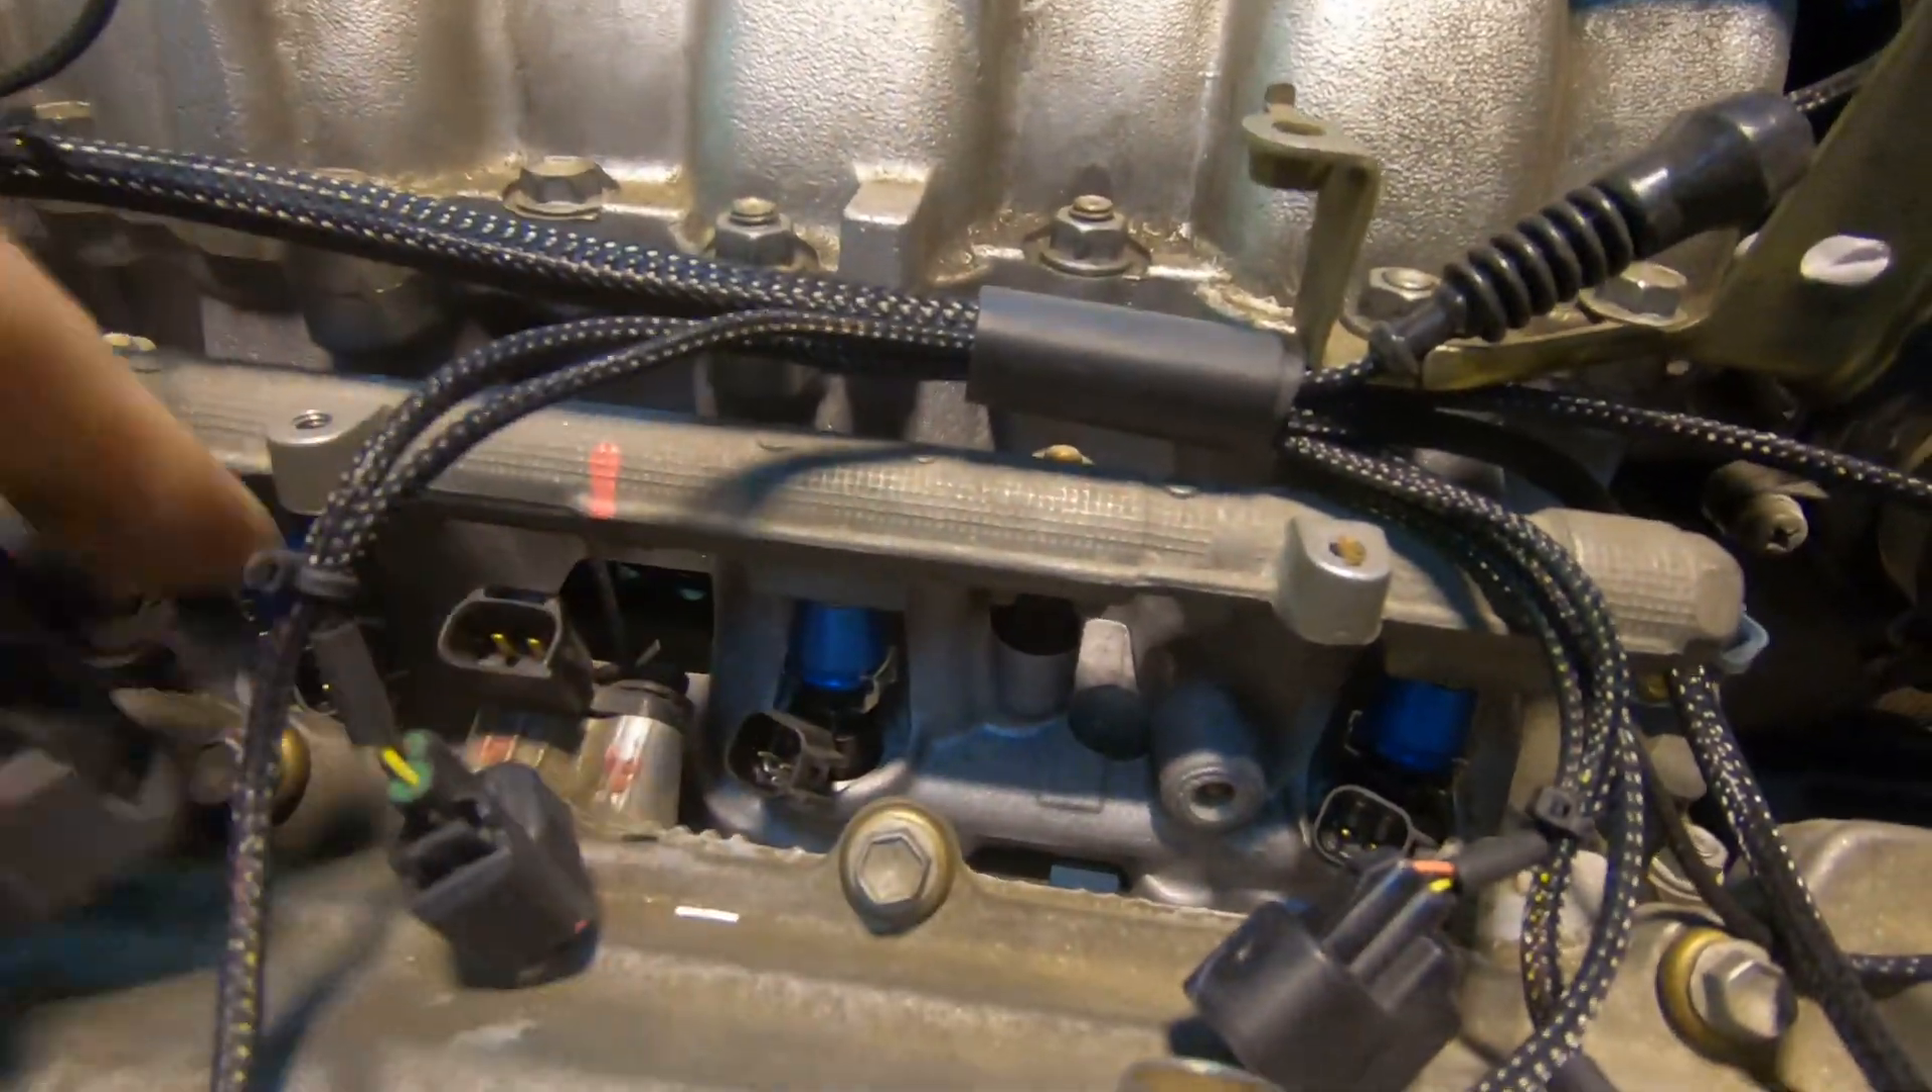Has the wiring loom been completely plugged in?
No.